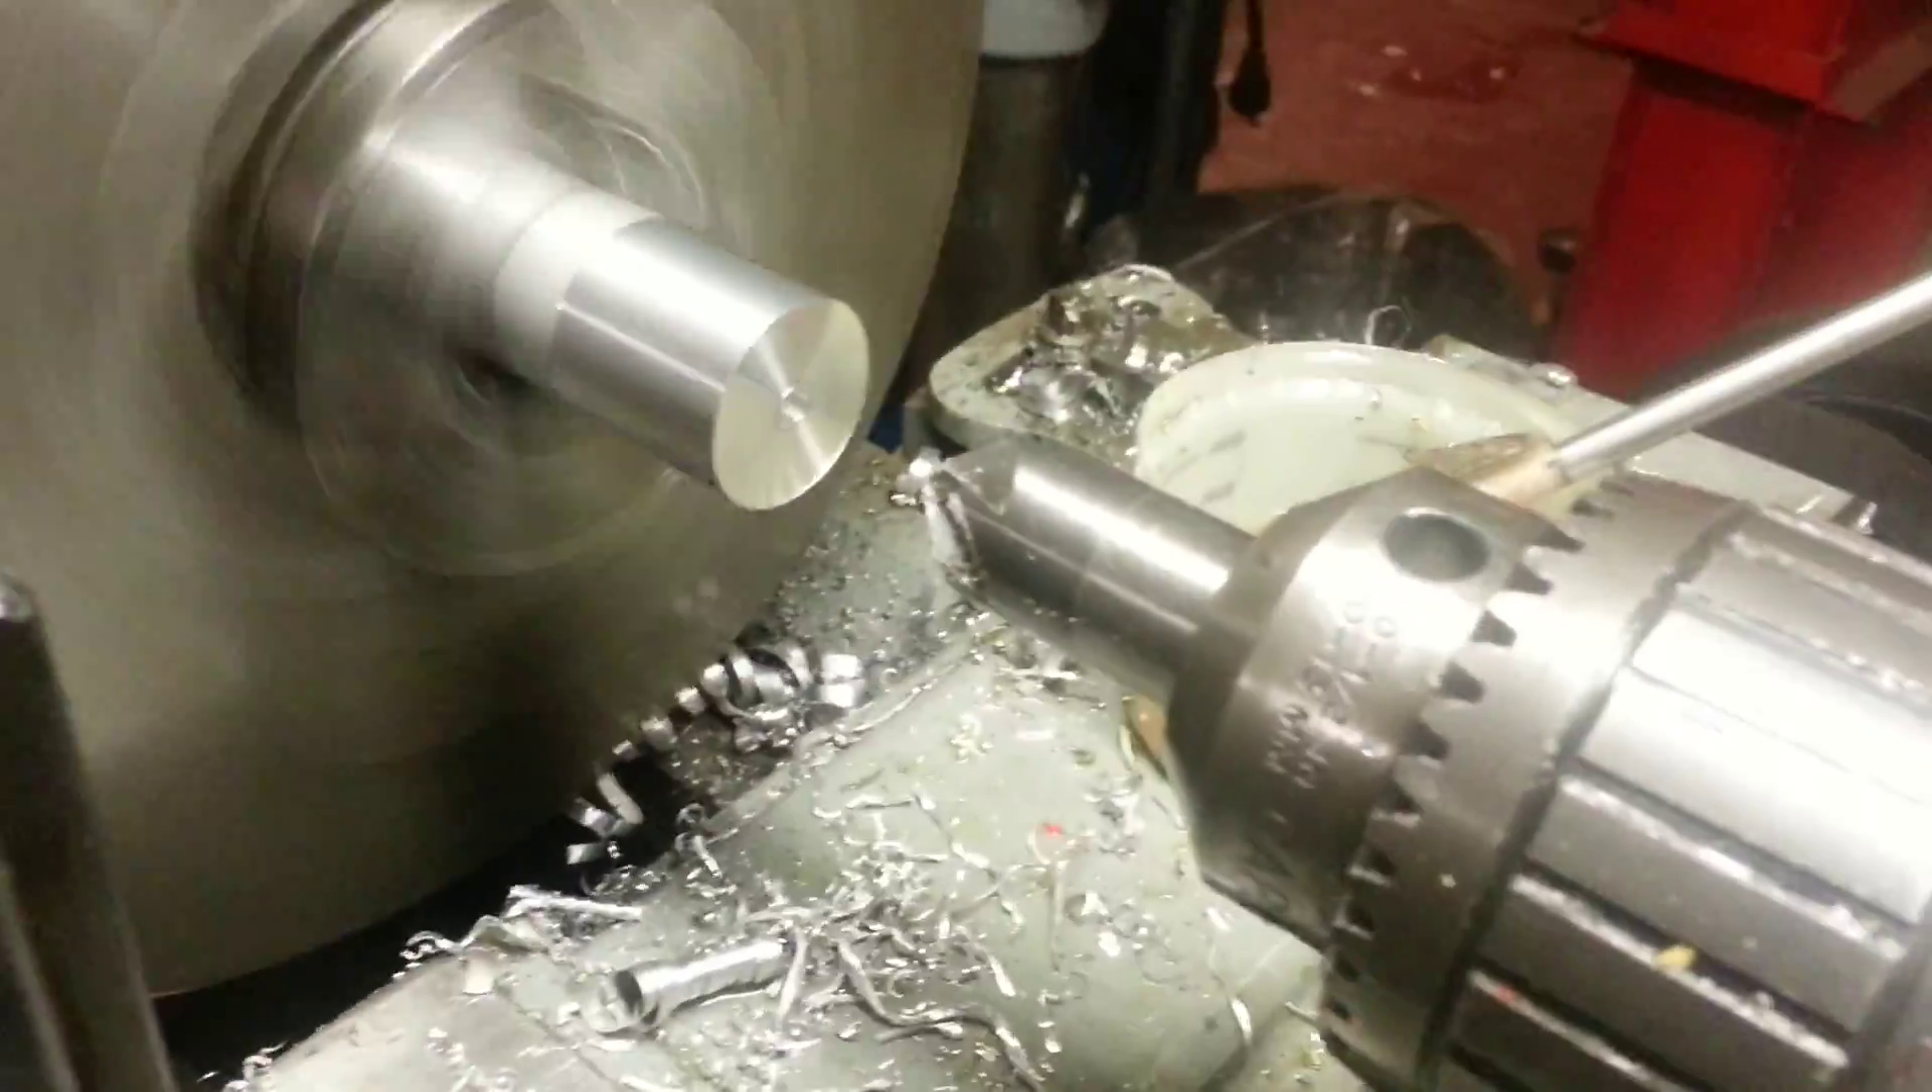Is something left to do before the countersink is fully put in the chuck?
No.